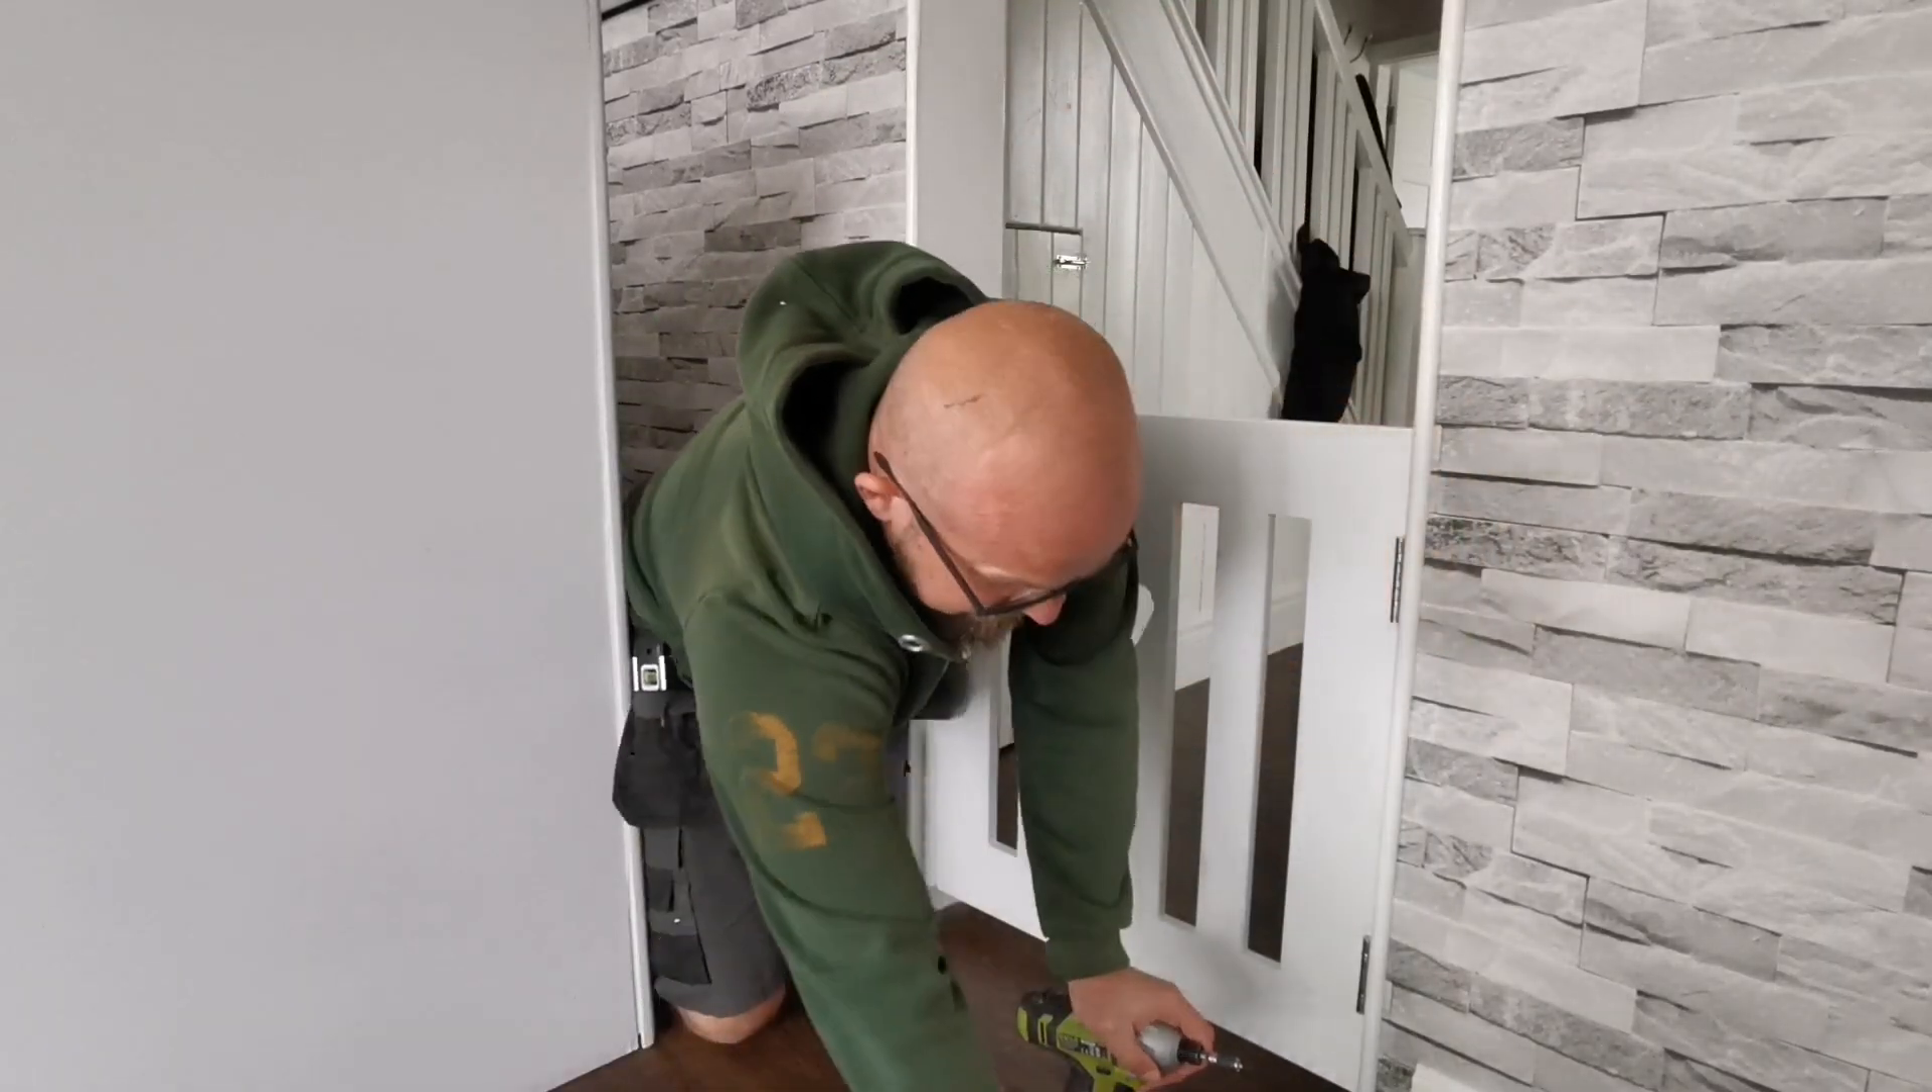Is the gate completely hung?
Yes.